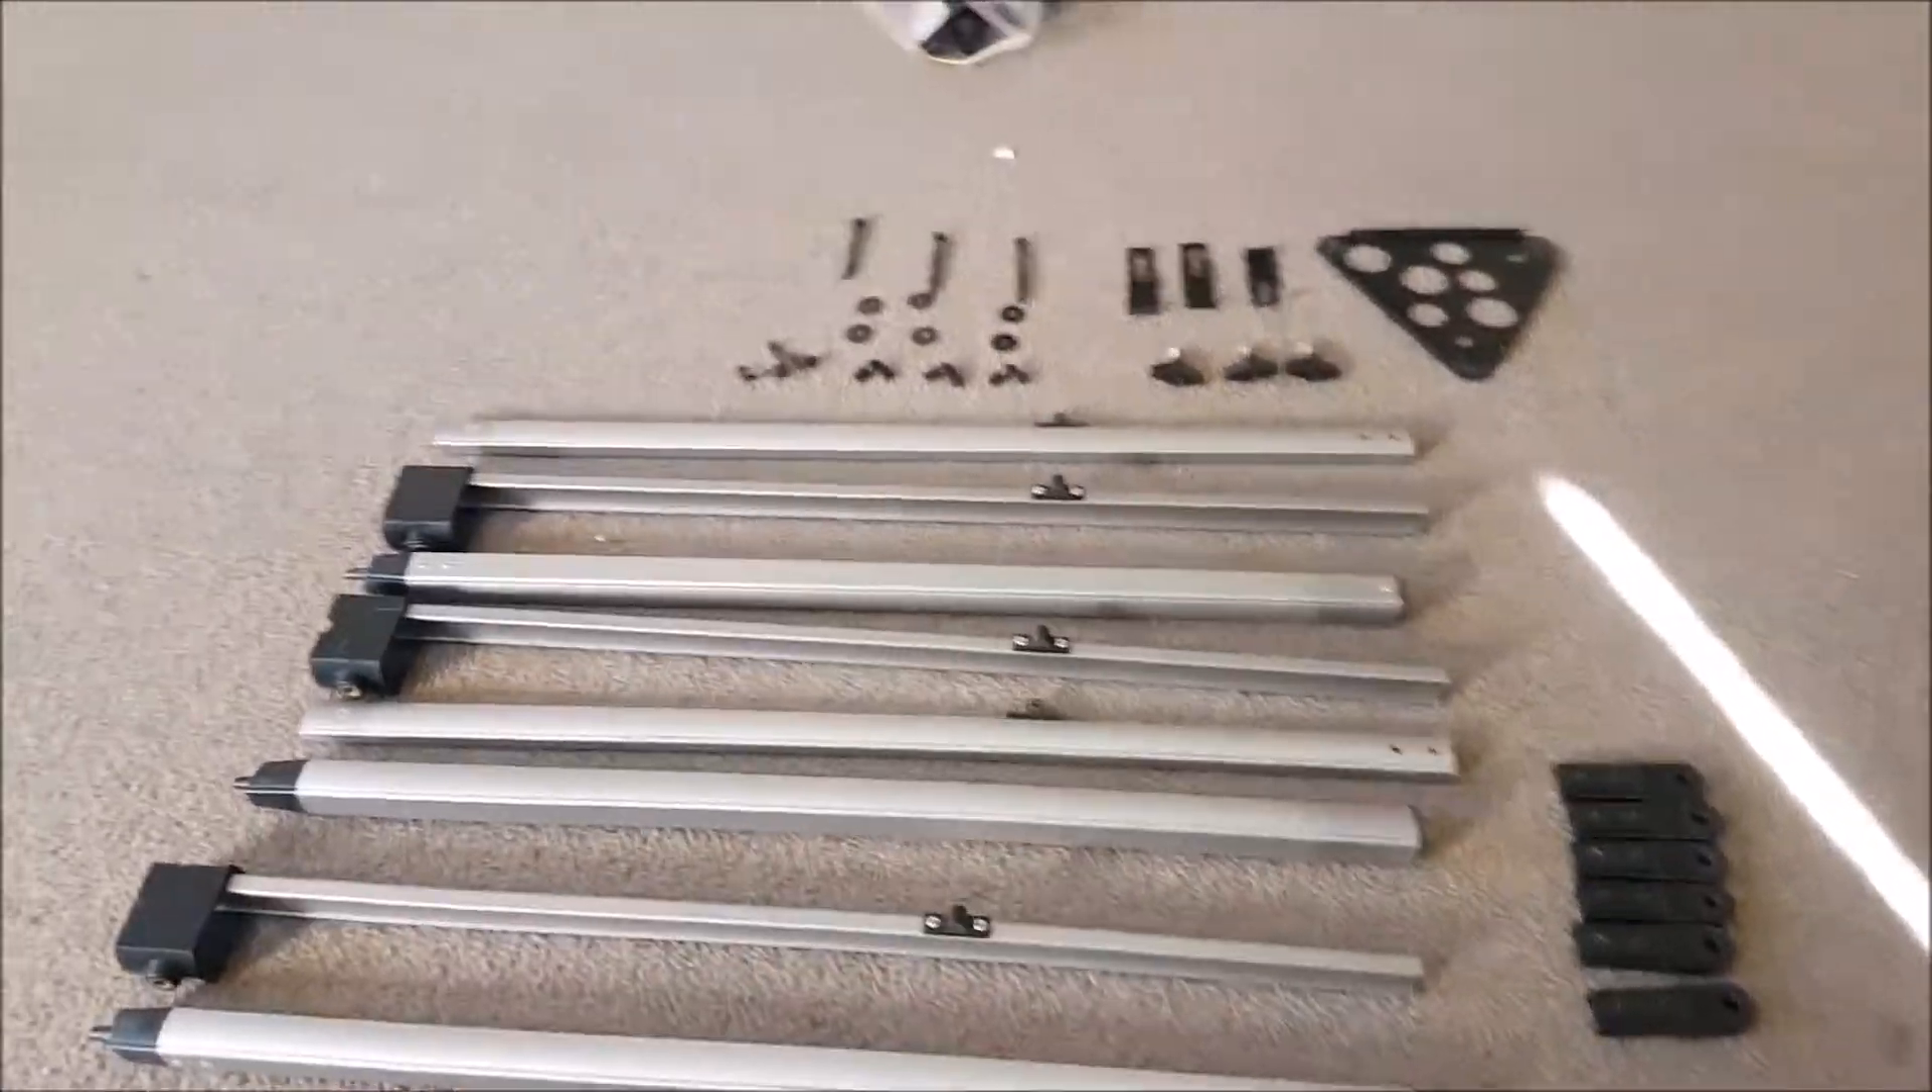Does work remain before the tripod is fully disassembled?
No.